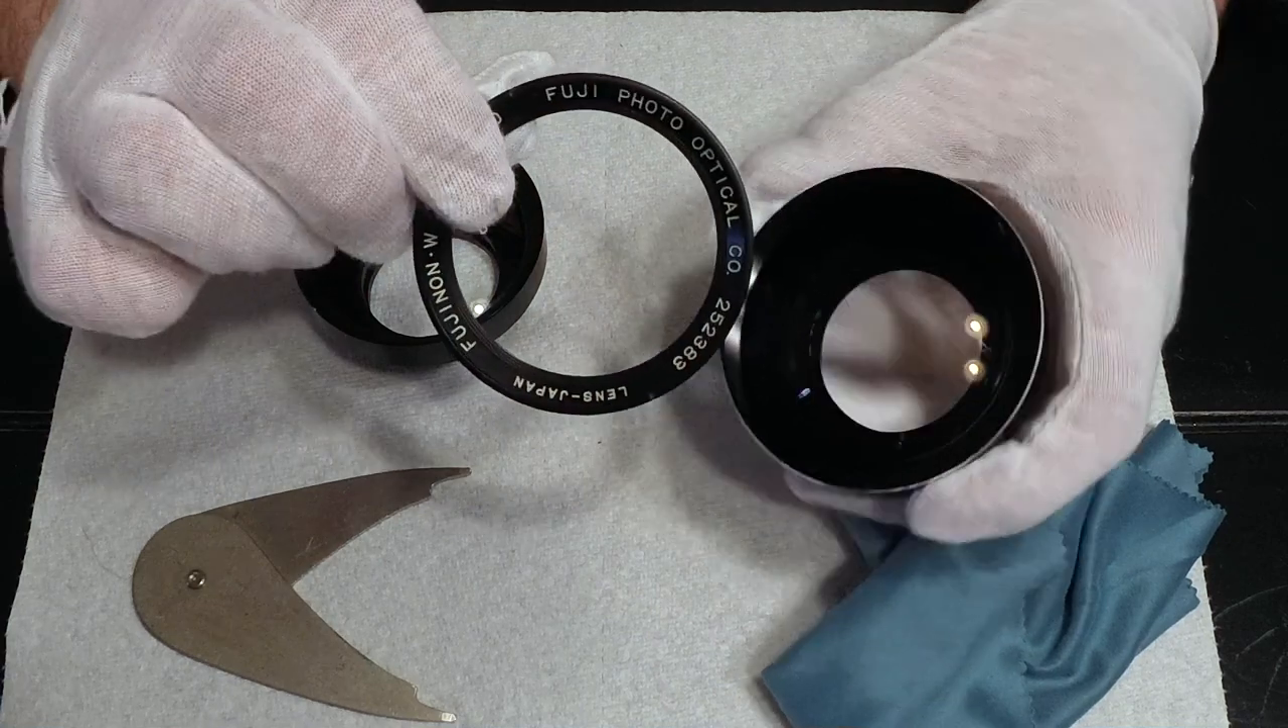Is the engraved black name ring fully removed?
Yes.